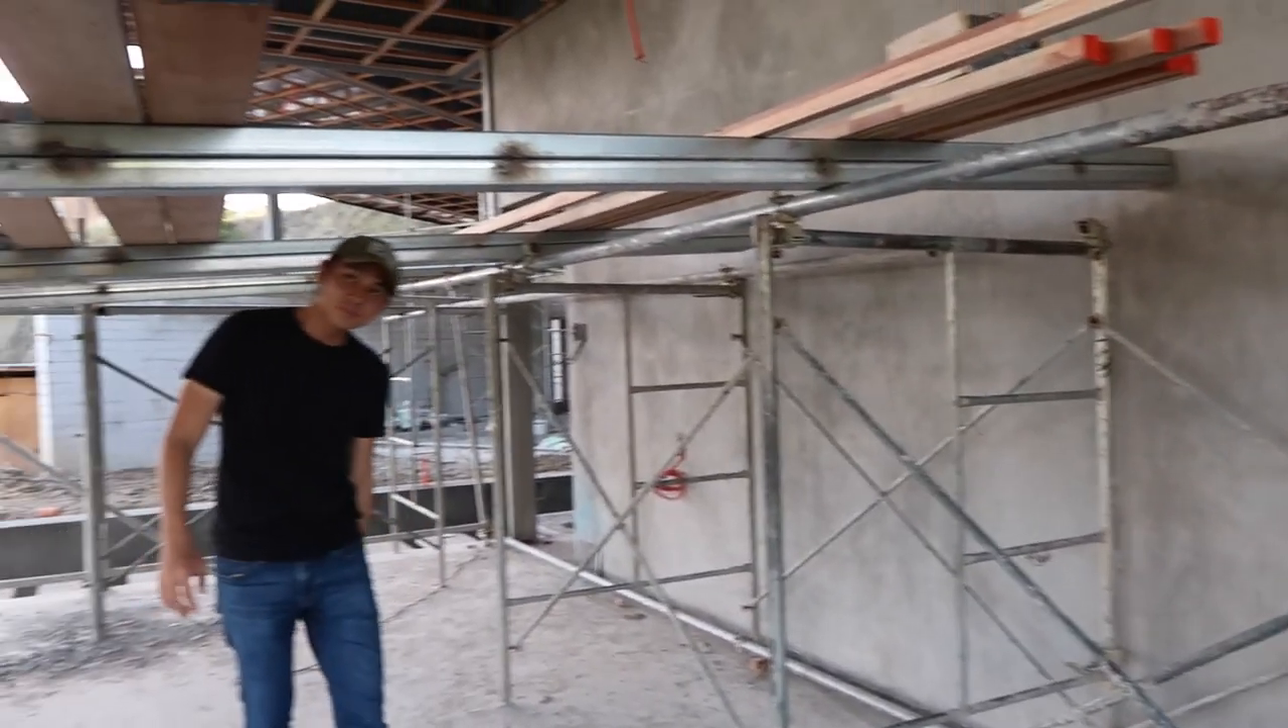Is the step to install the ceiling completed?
No.